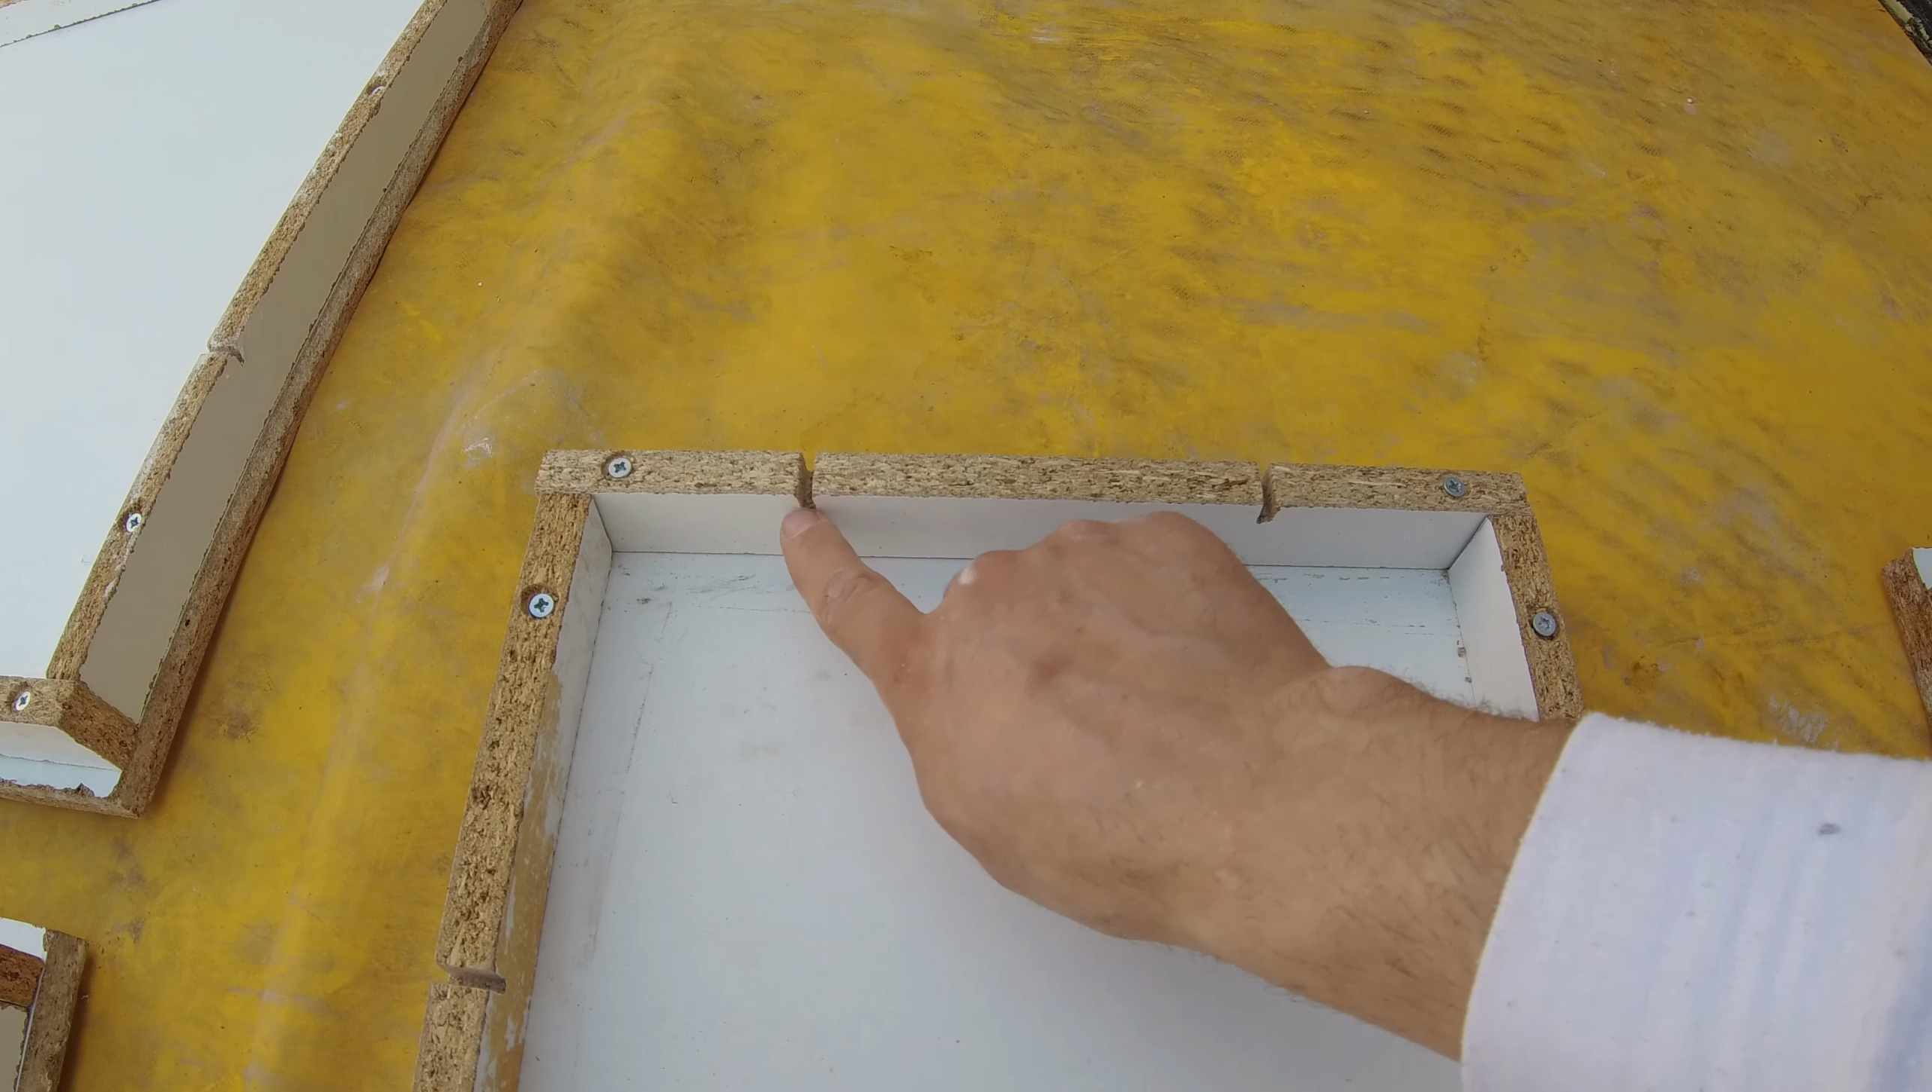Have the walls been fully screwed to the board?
Yes.